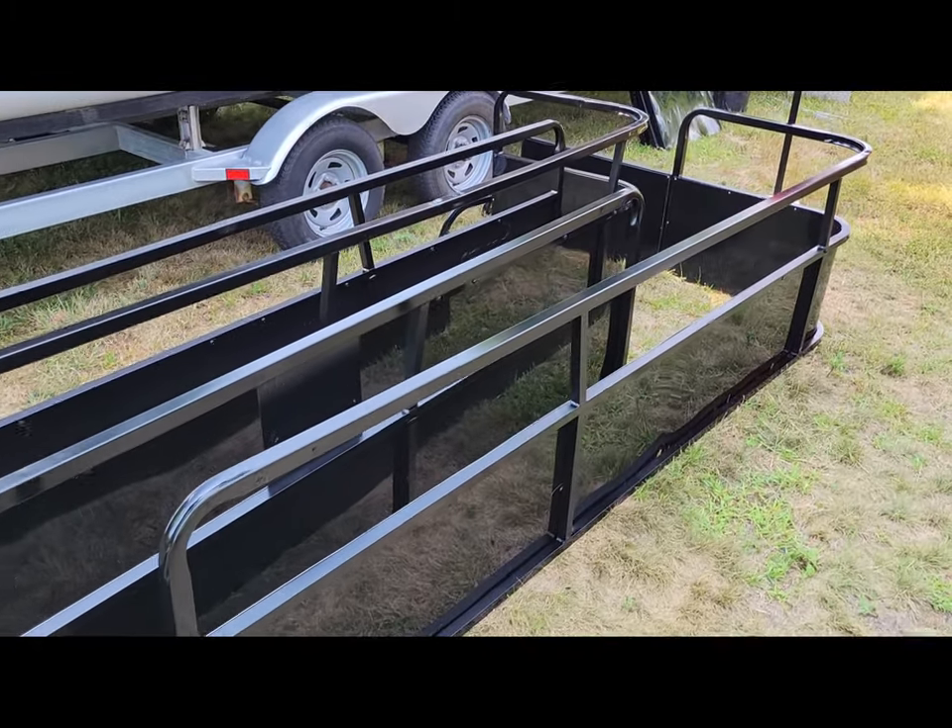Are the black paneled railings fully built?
Yes.